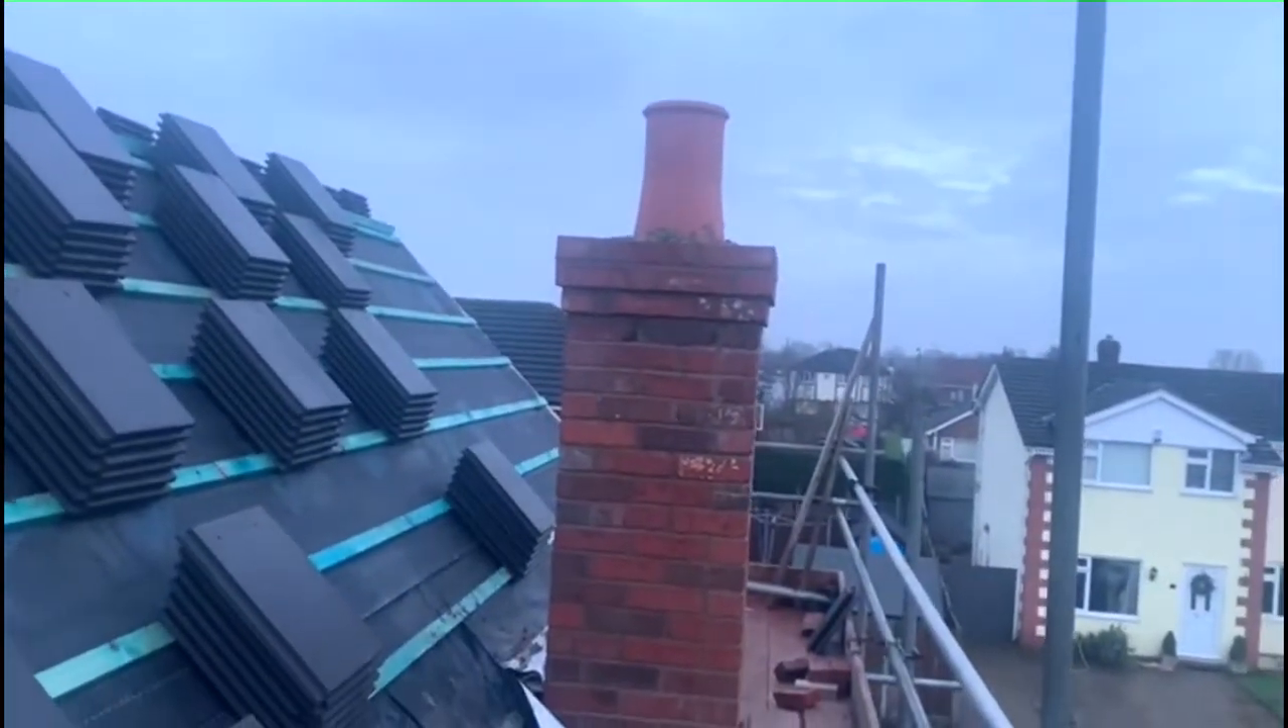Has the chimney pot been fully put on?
Yes.